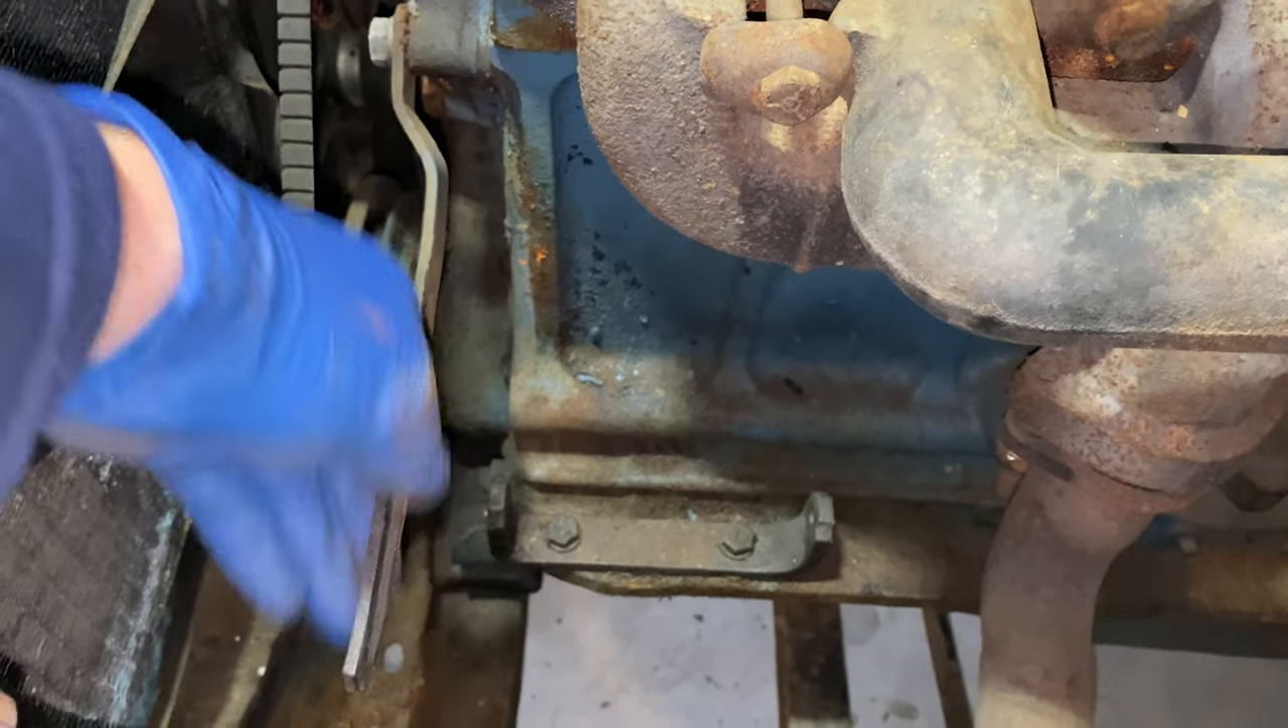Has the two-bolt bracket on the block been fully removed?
No.